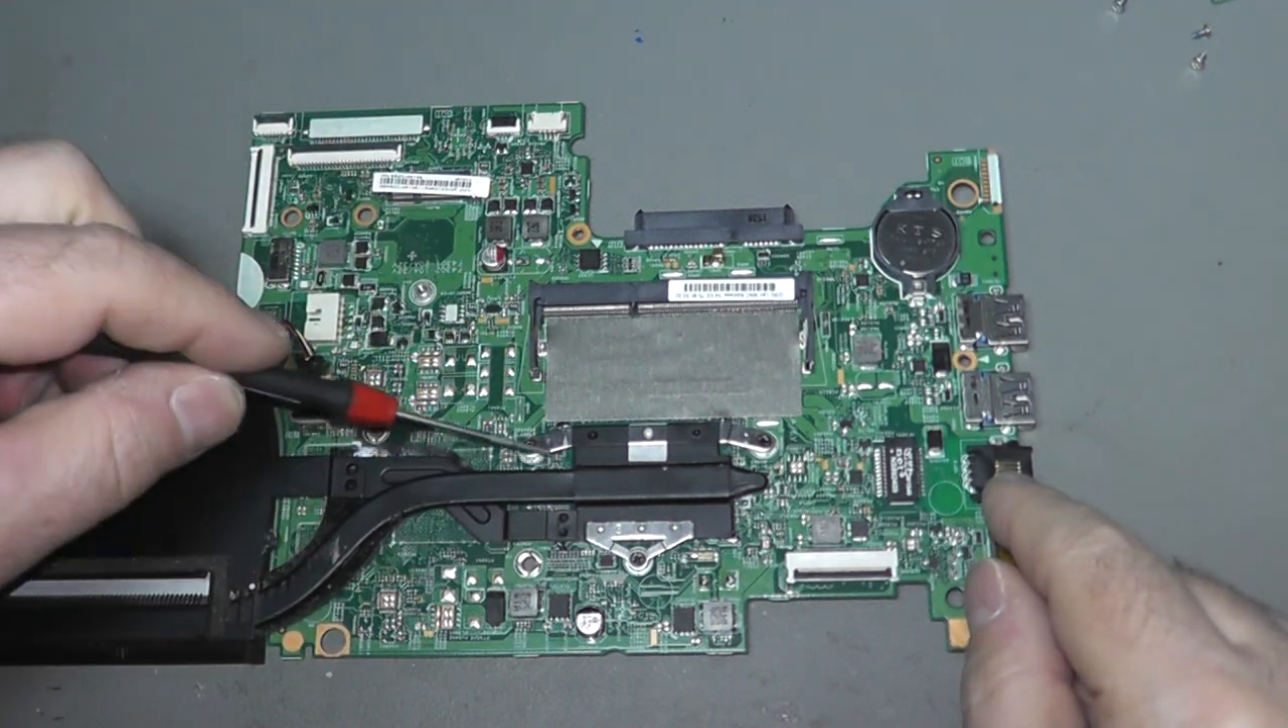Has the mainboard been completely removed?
Yes.